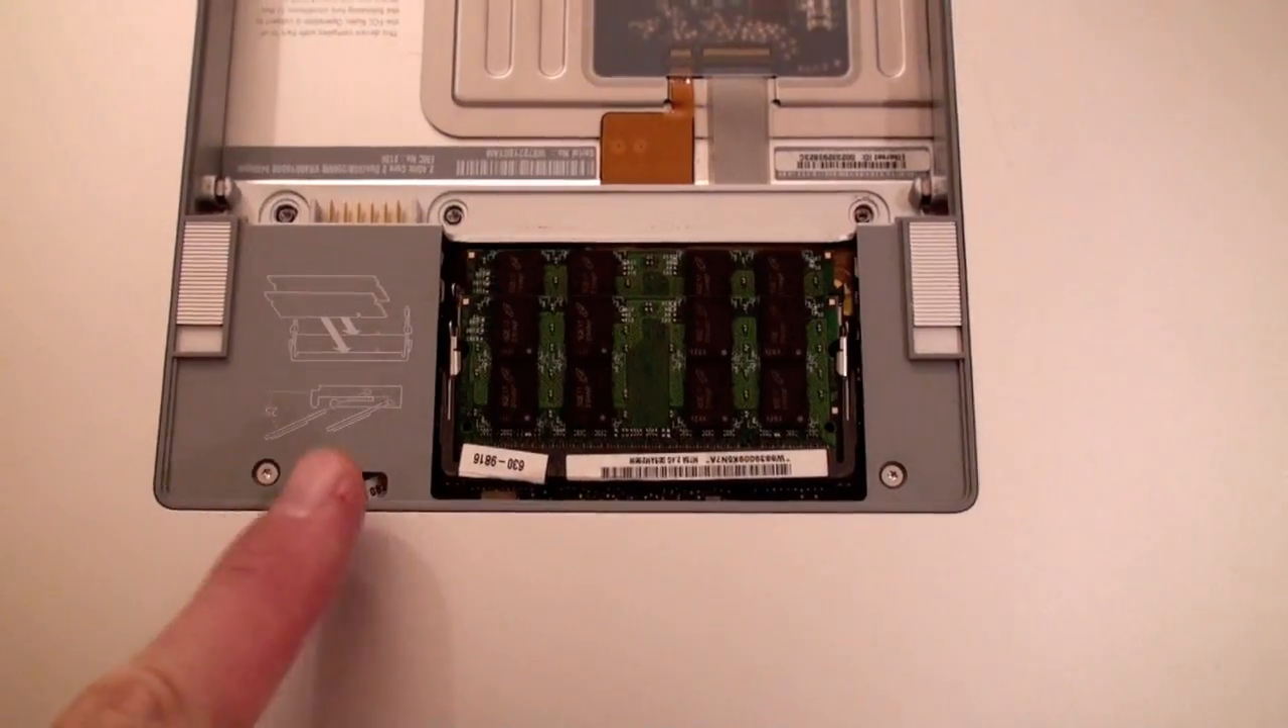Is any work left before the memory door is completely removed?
No.